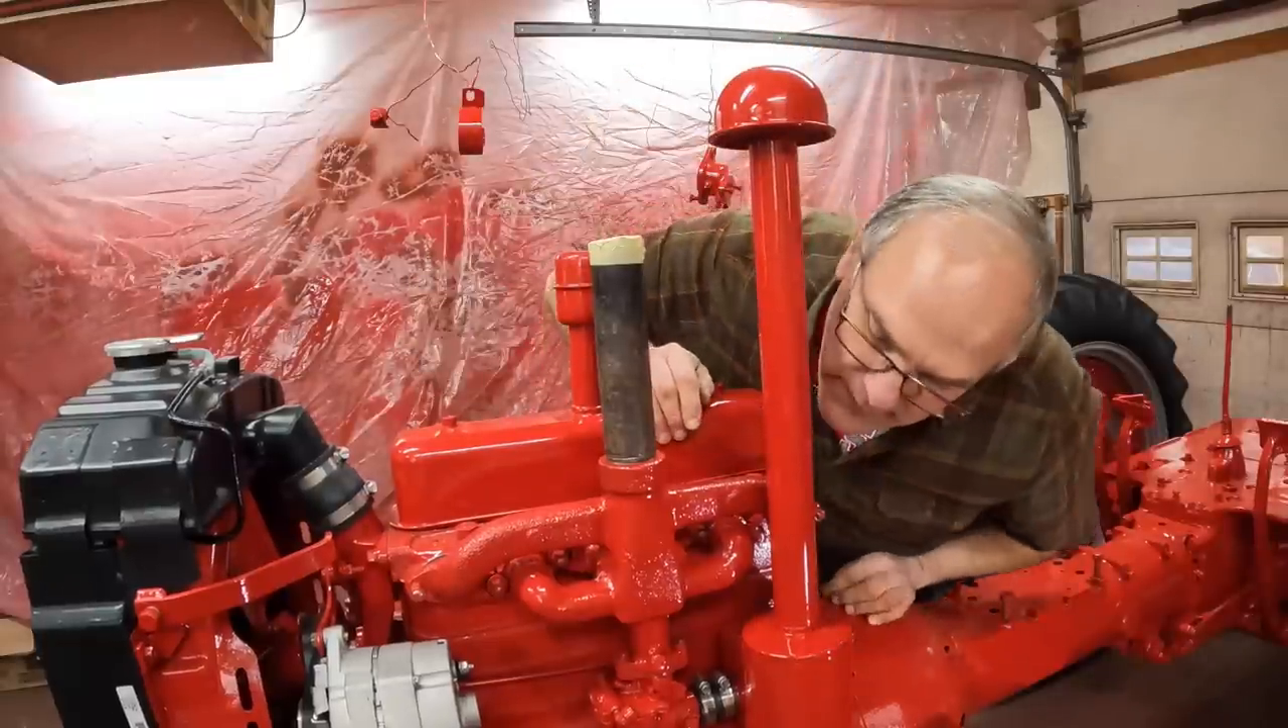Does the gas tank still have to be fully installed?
Yes.